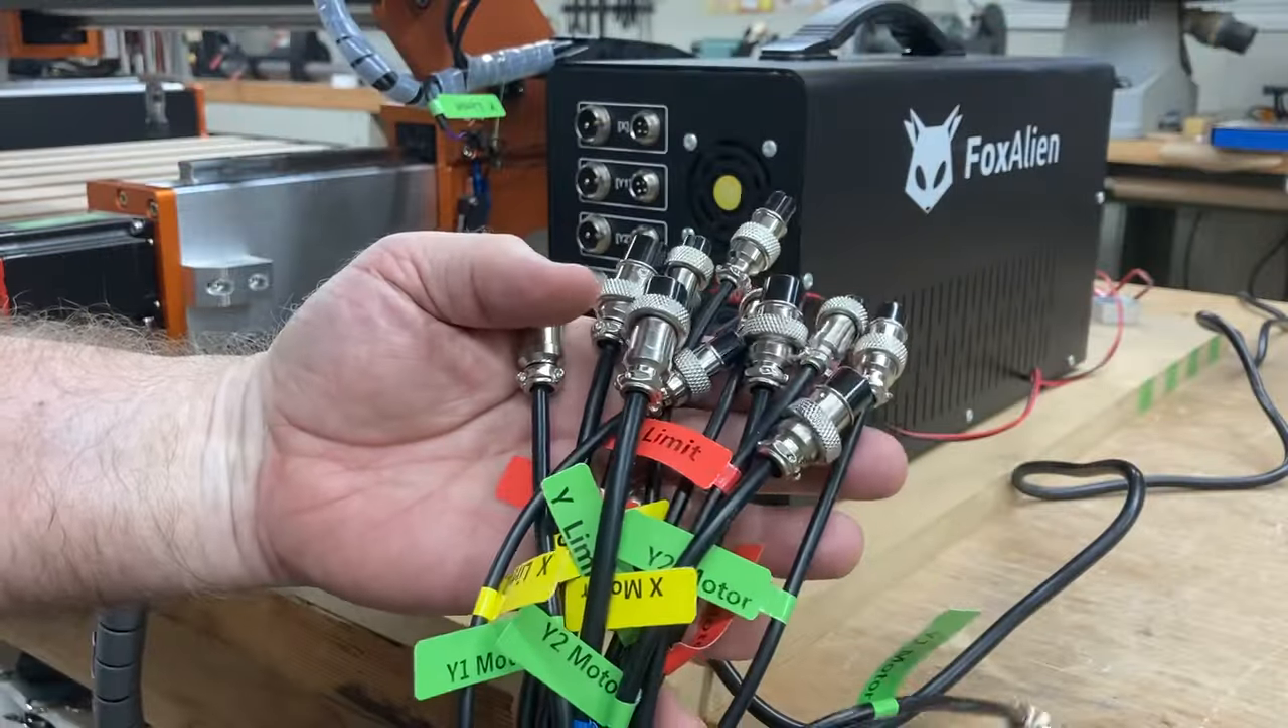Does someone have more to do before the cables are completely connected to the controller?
Yes.